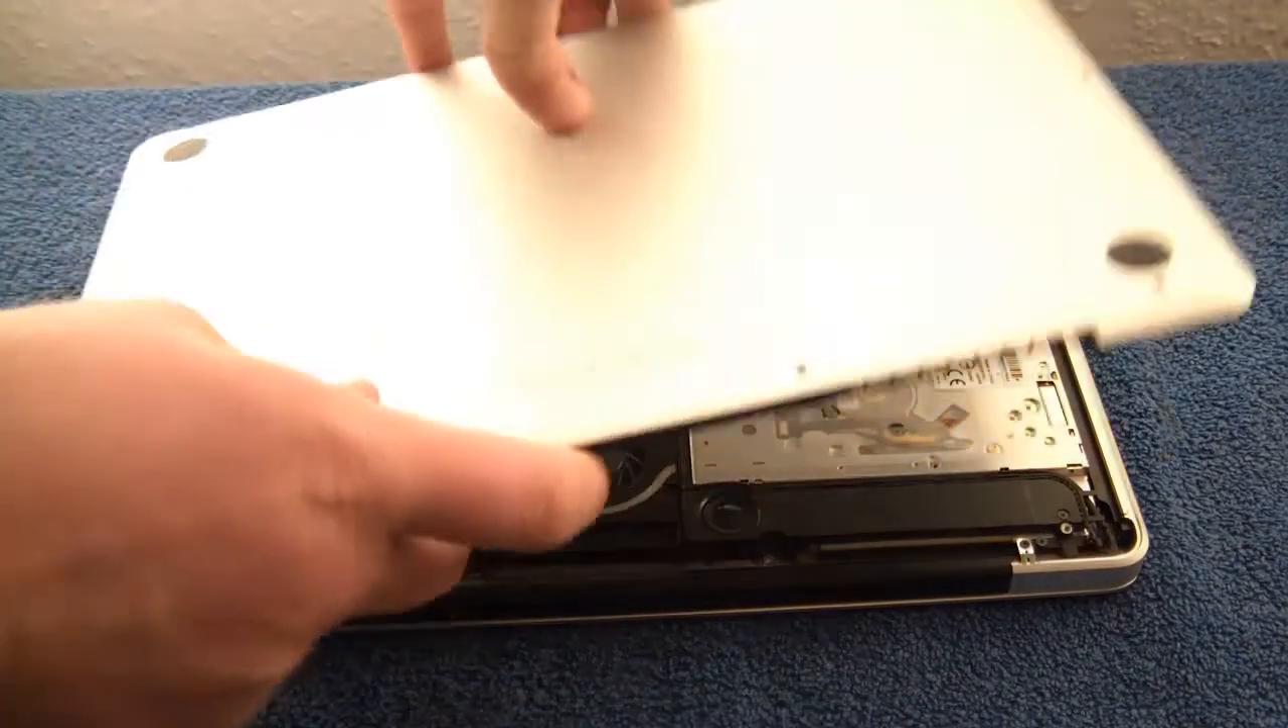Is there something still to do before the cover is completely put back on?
Yes.